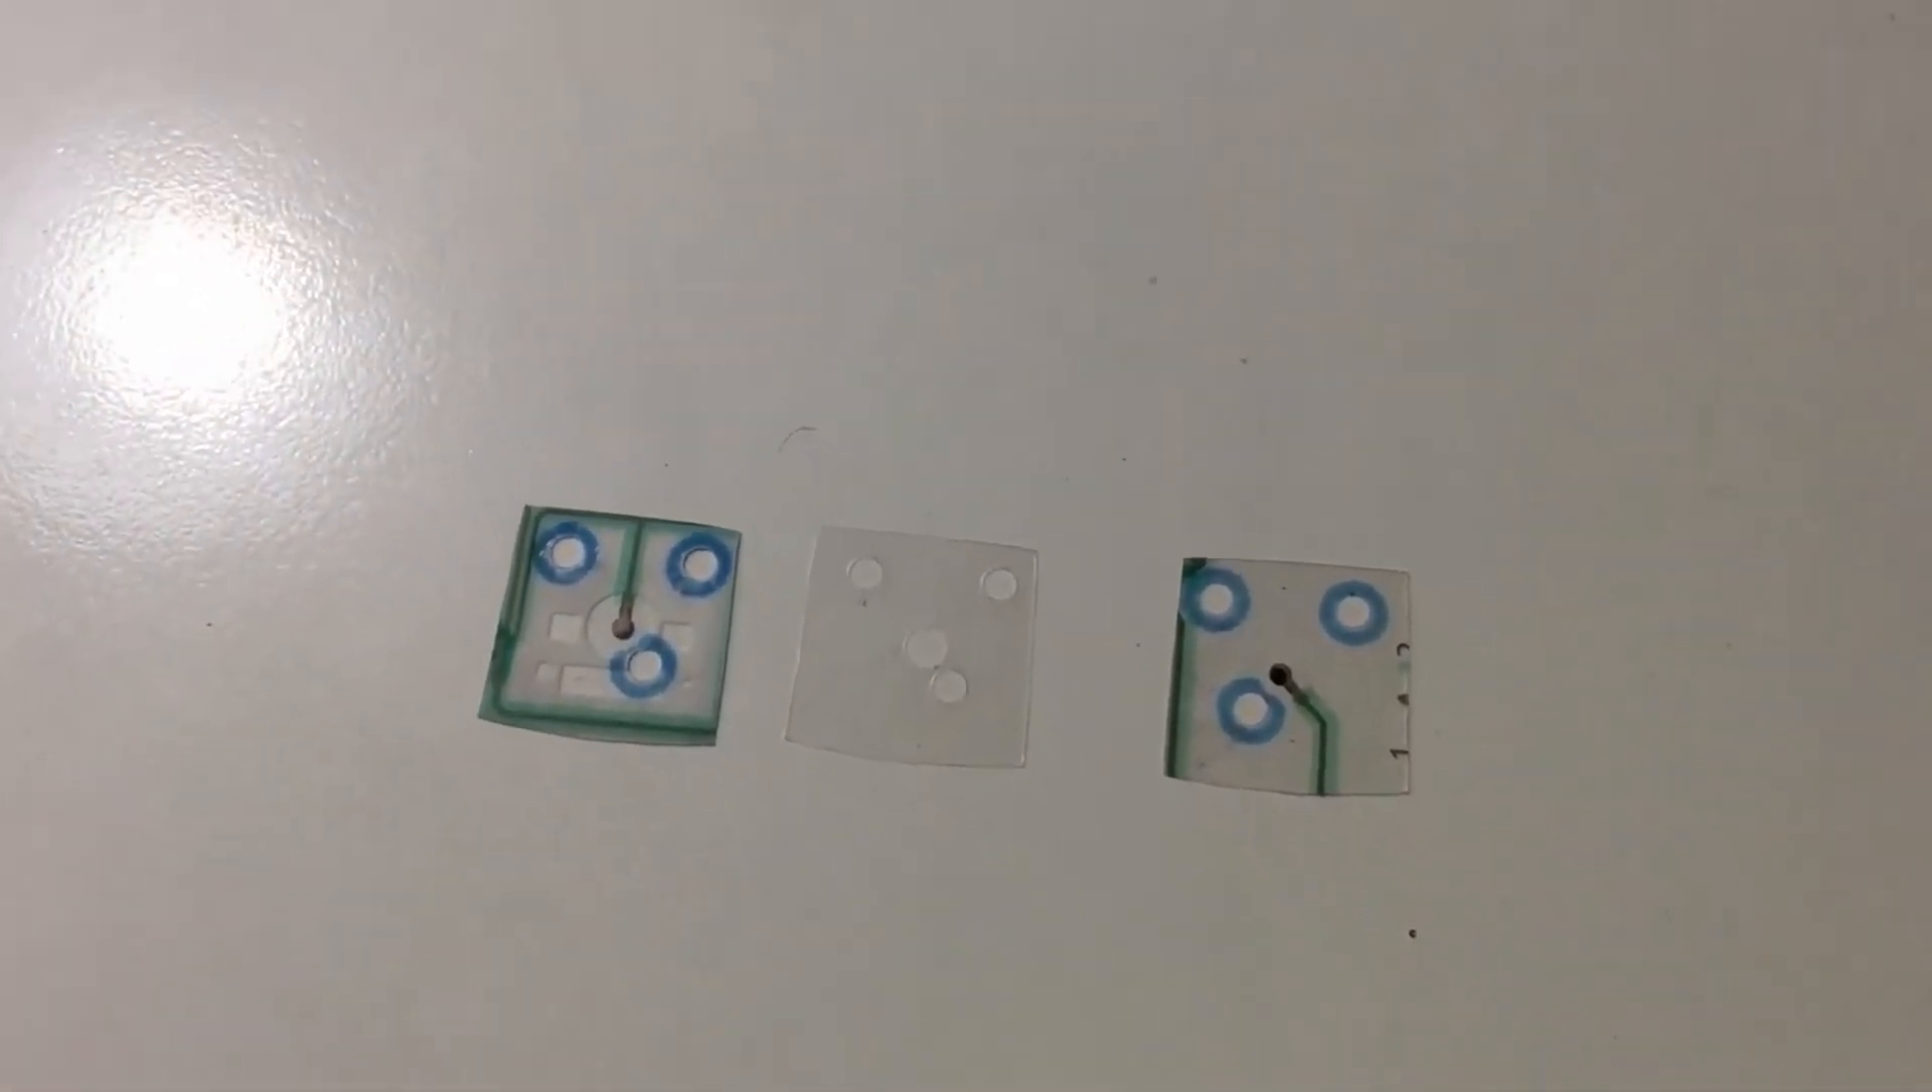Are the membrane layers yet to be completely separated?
No.